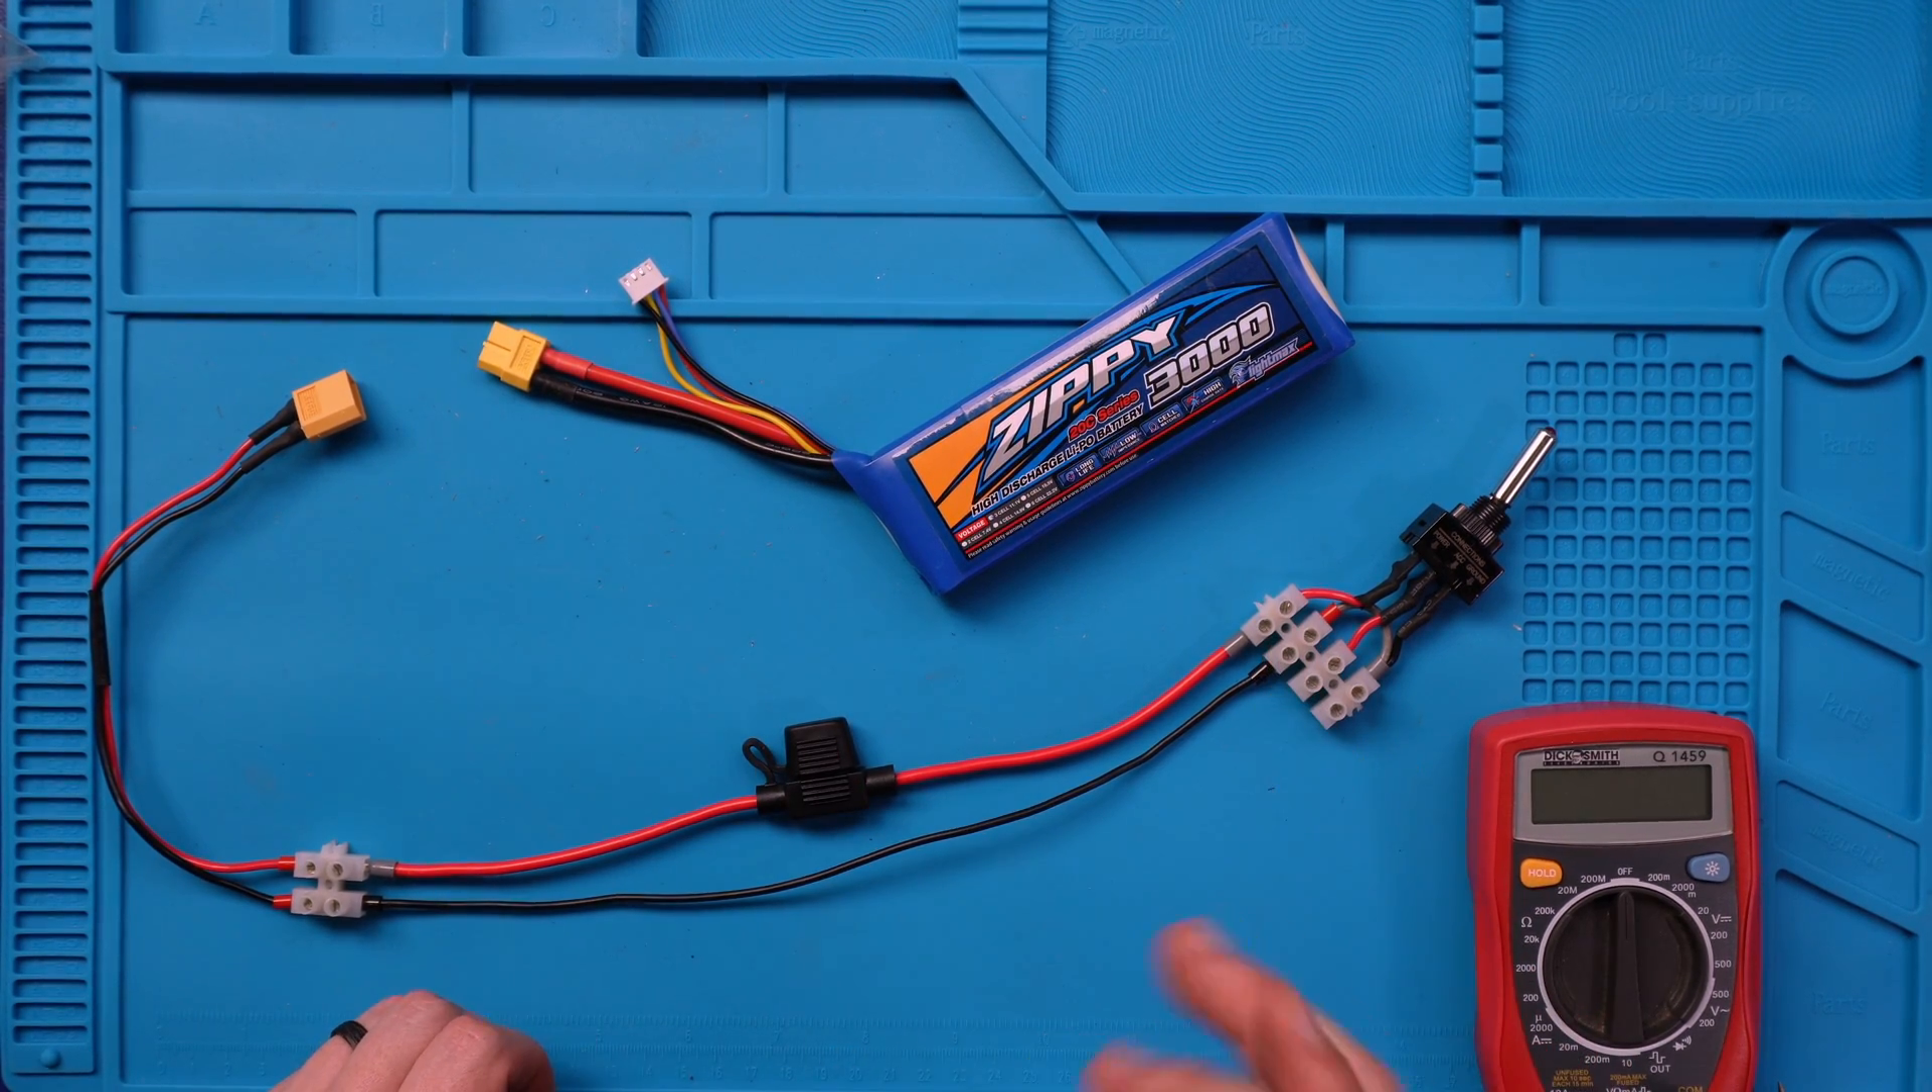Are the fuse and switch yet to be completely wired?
No.